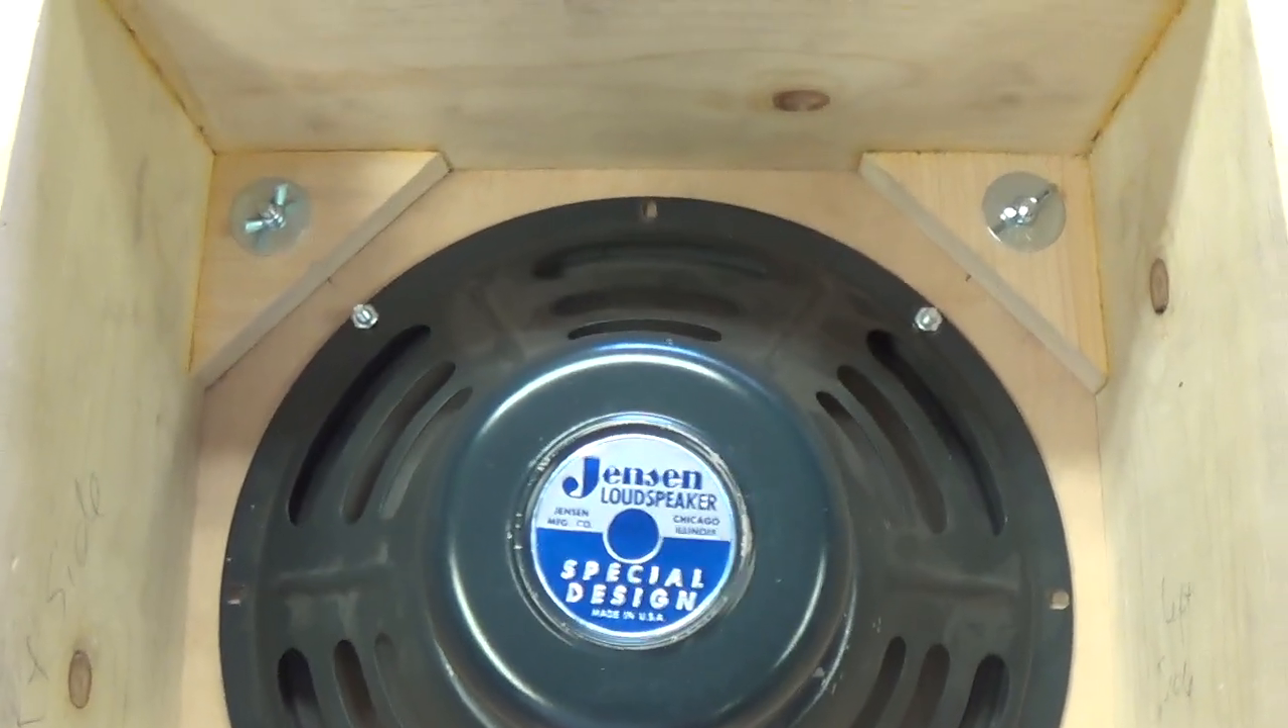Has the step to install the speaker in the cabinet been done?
Yes.